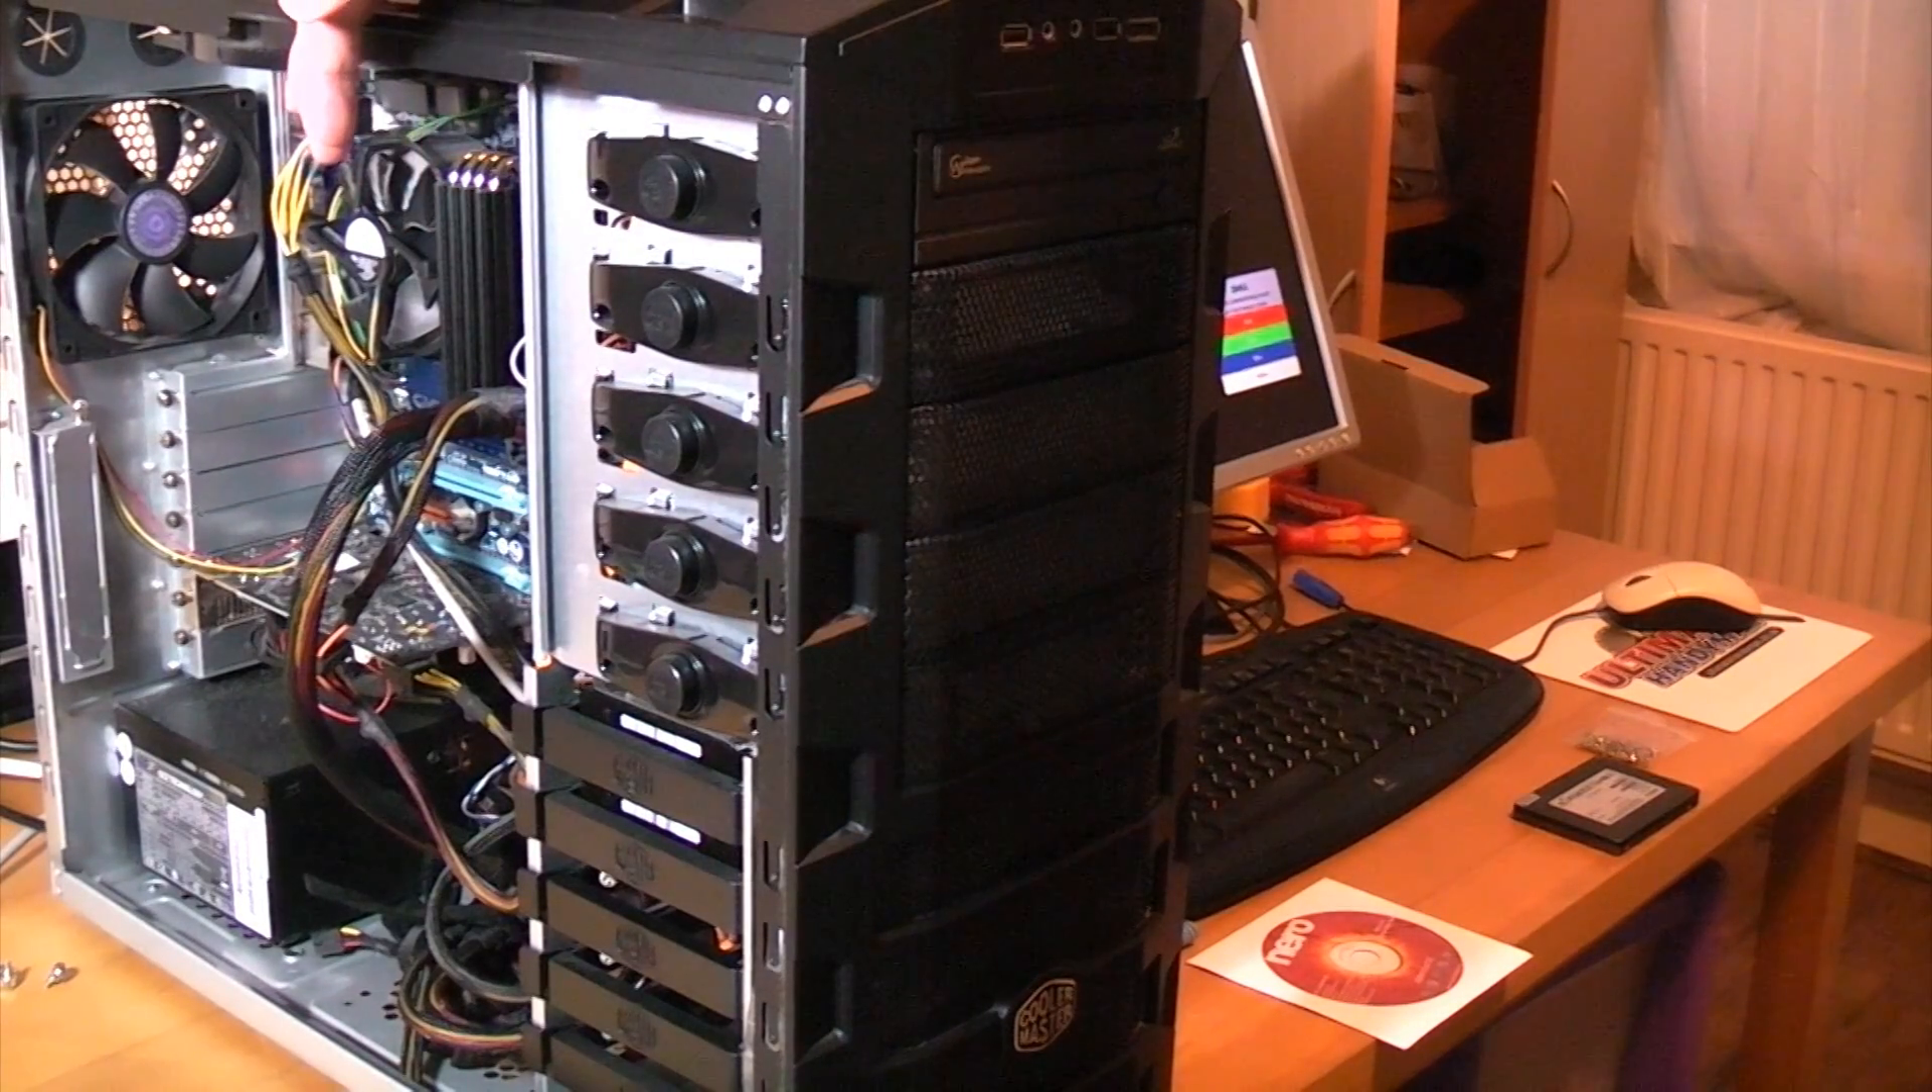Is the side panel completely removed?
Yes.